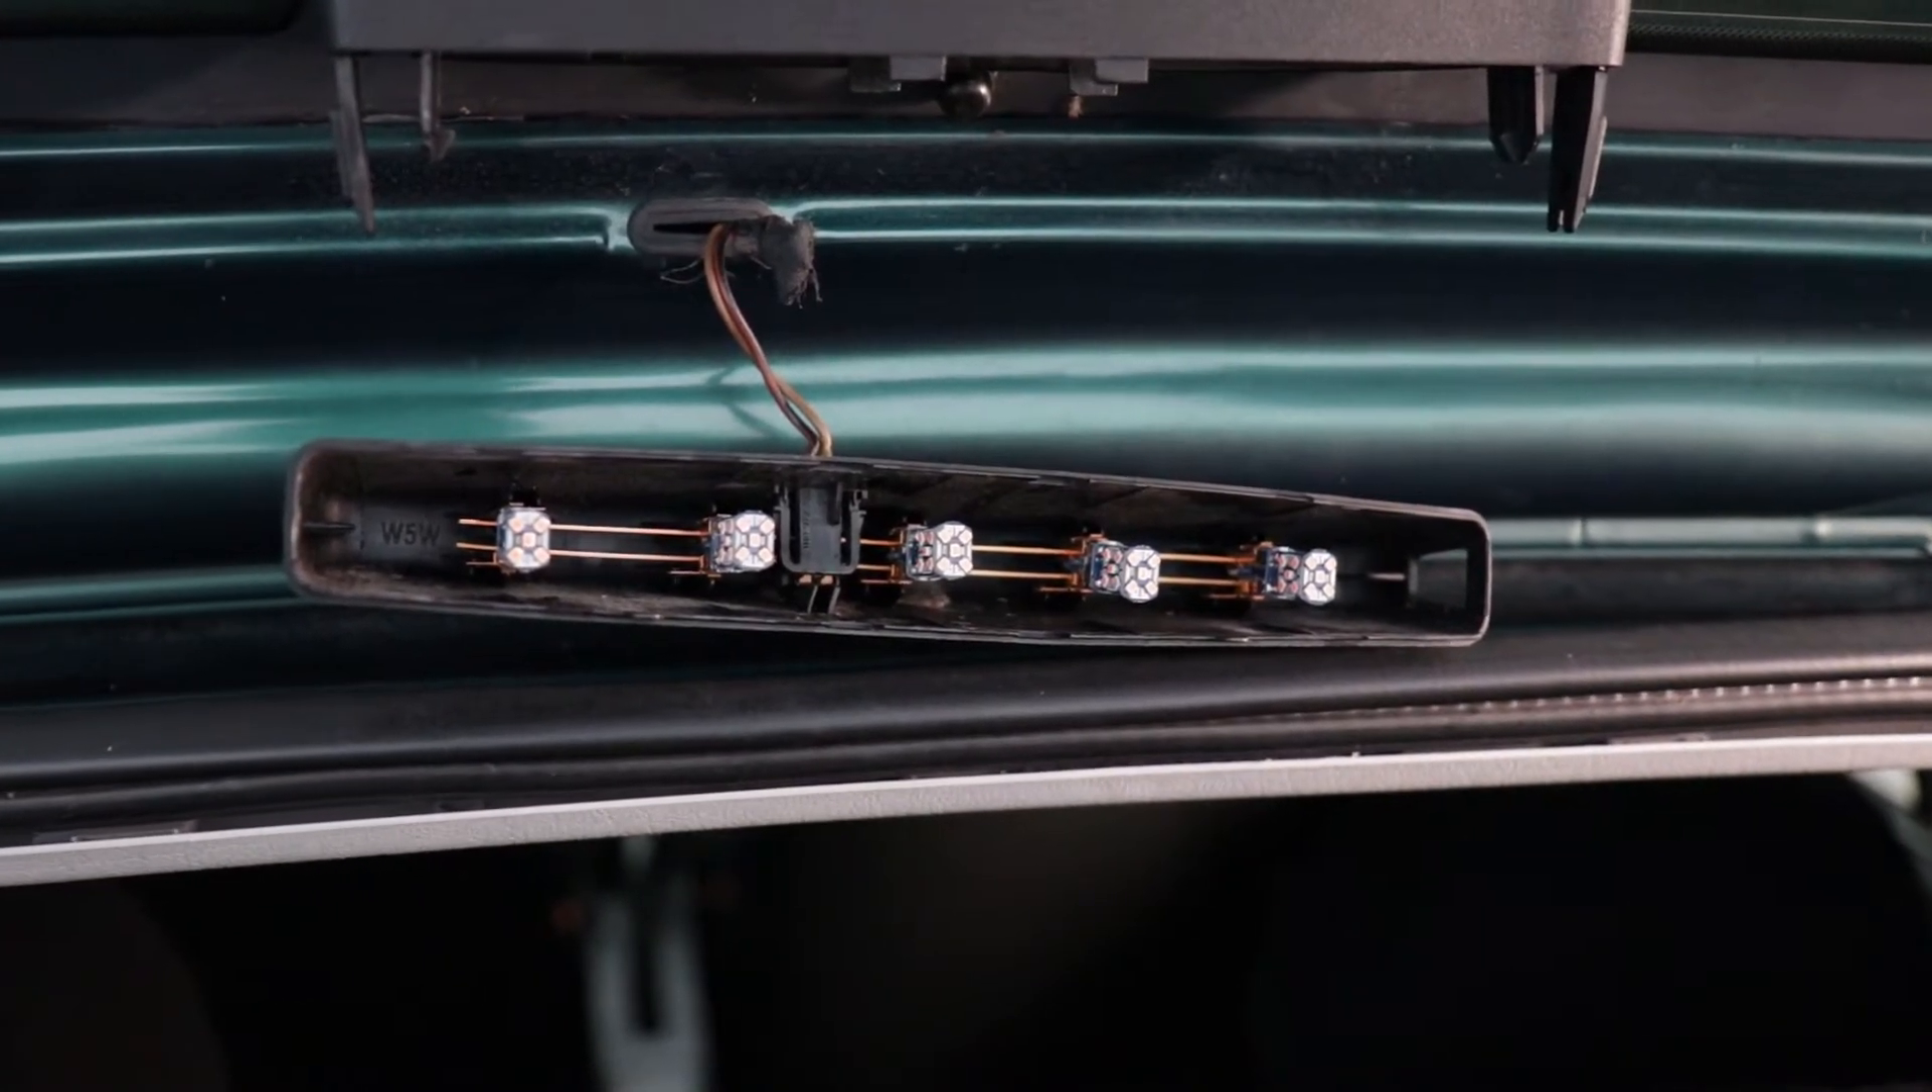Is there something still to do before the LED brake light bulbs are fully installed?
No.